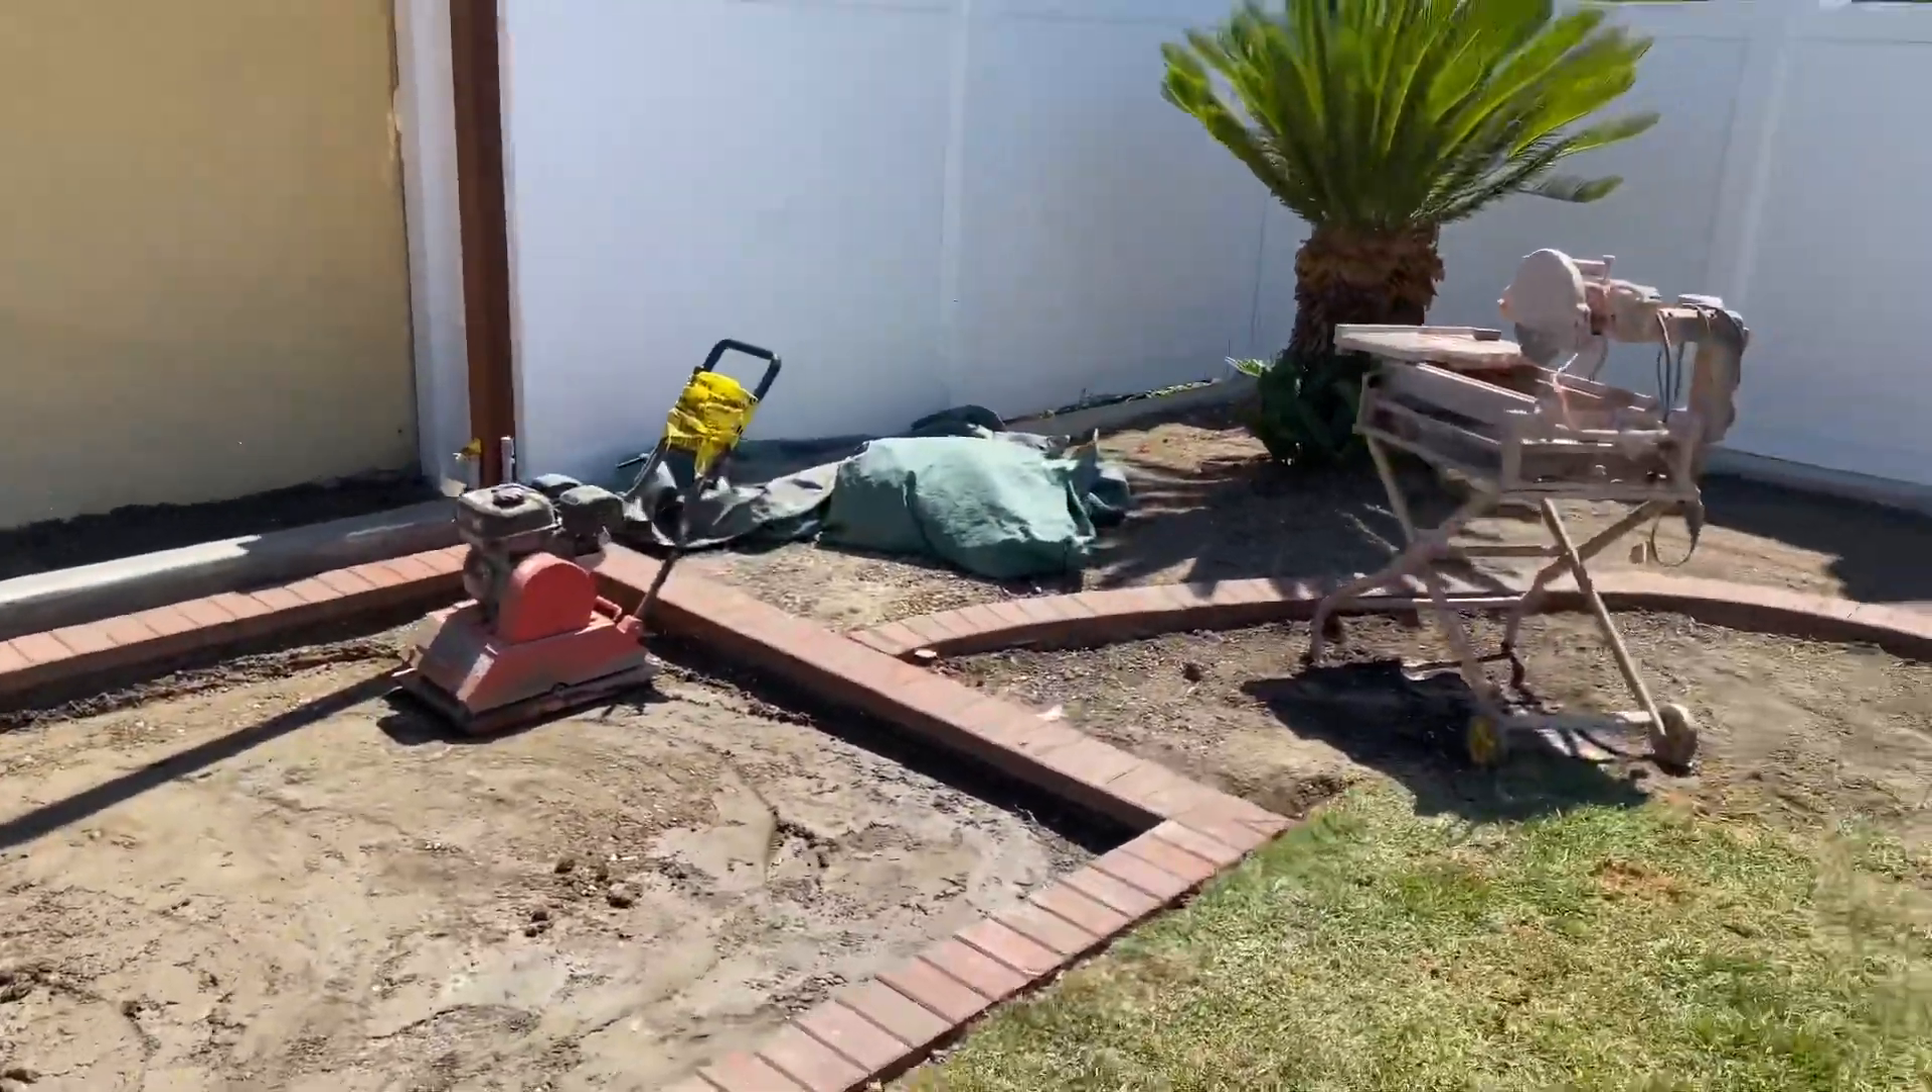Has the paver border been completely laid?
Yes.